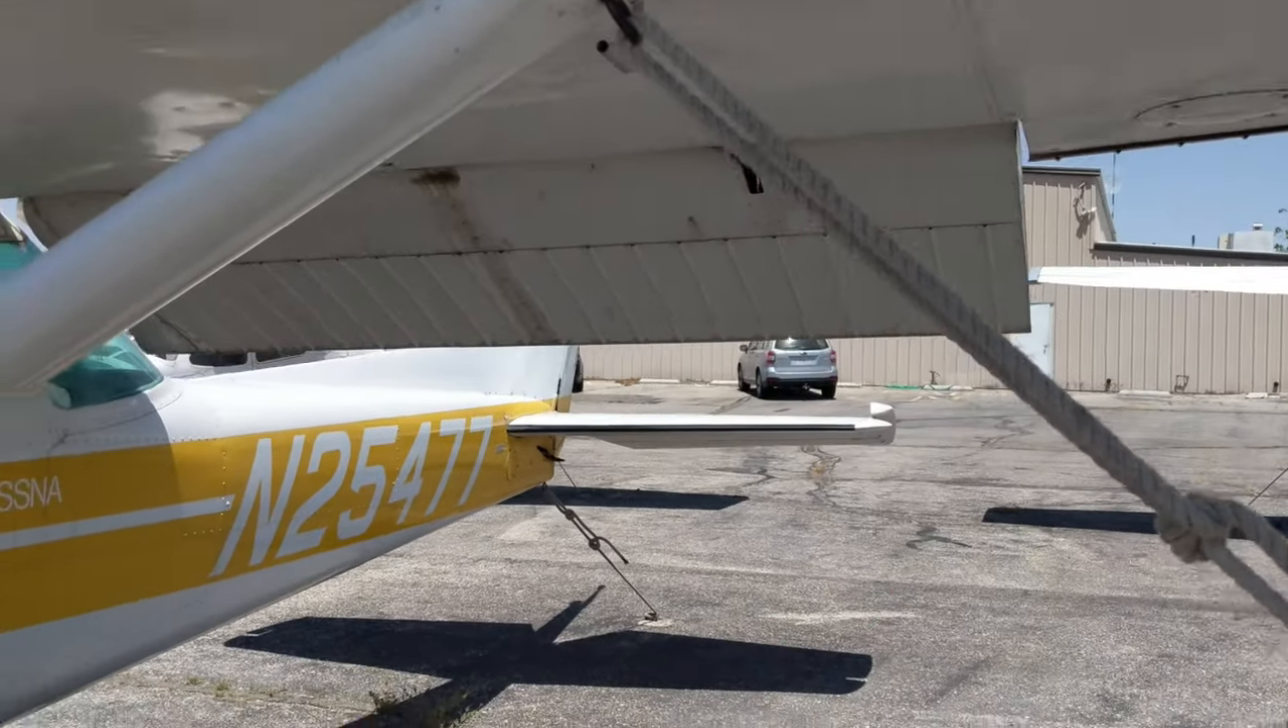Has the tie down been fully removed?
No.